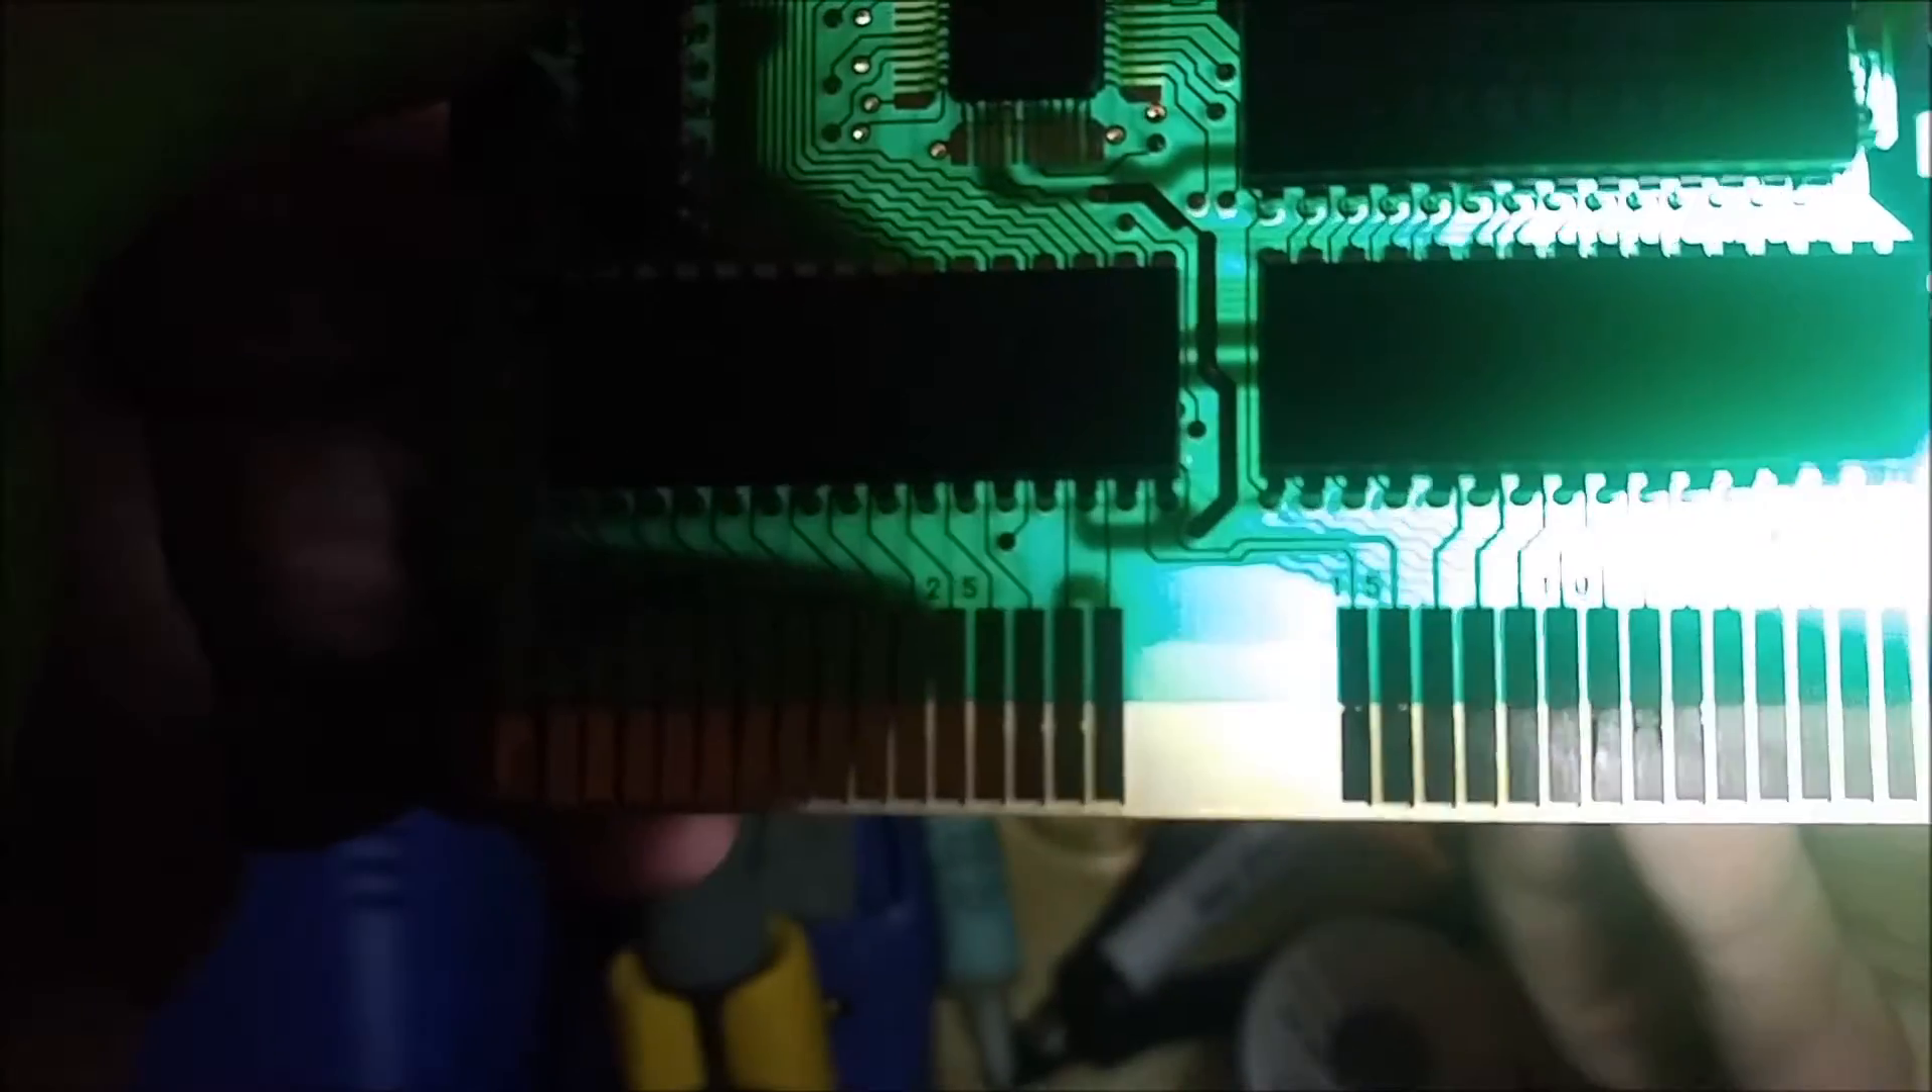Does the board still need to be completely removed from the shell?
No.